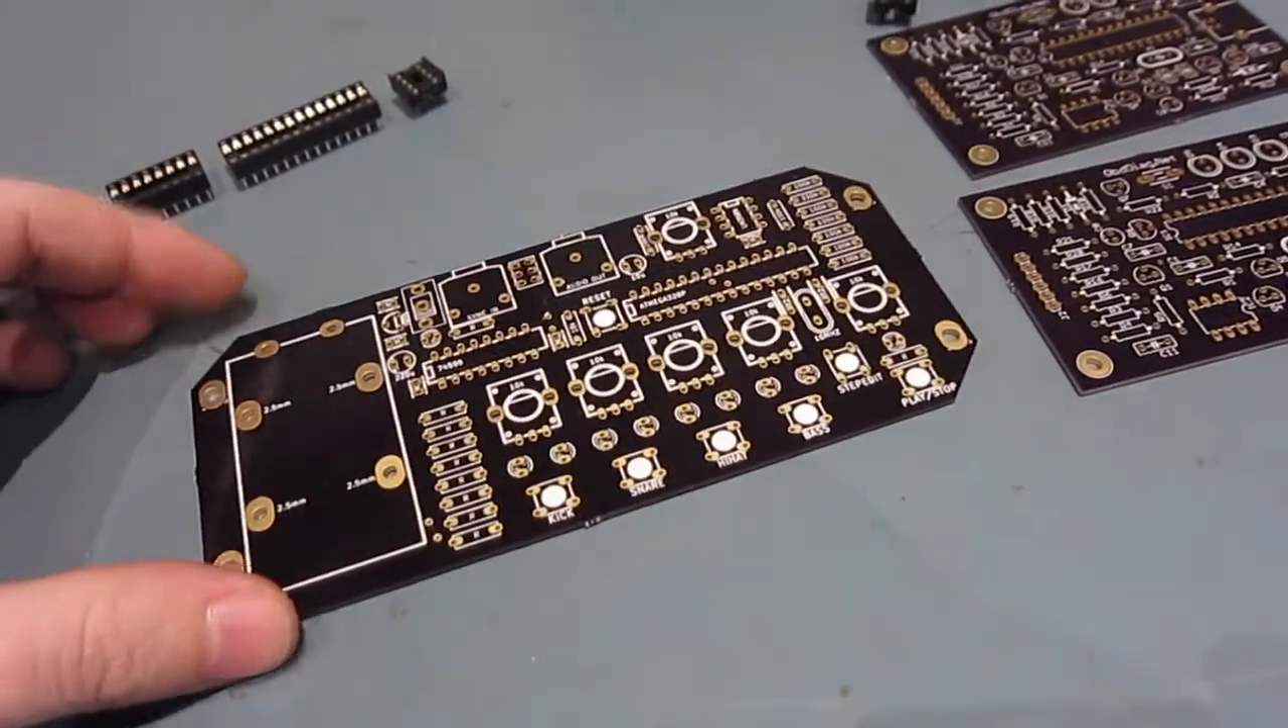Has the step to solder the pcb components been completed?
No.